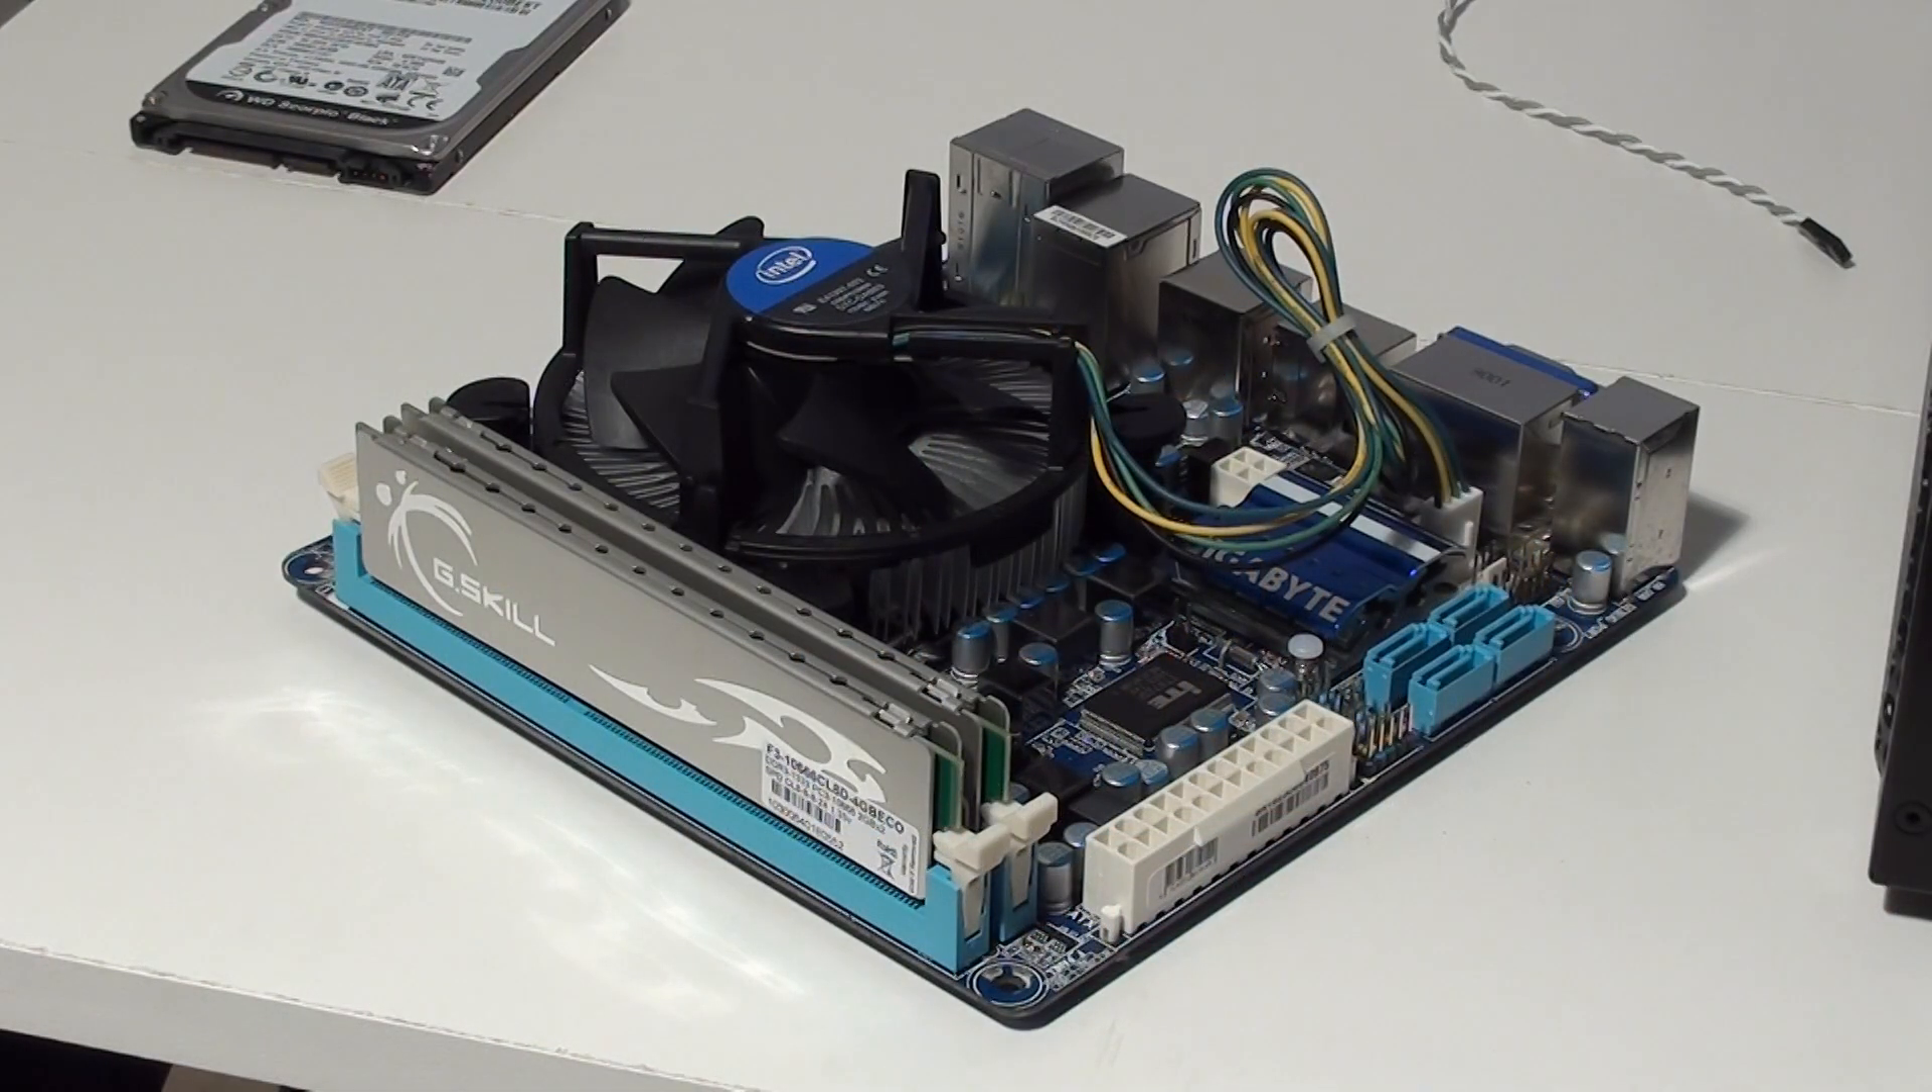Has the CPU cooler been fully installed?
Yes.